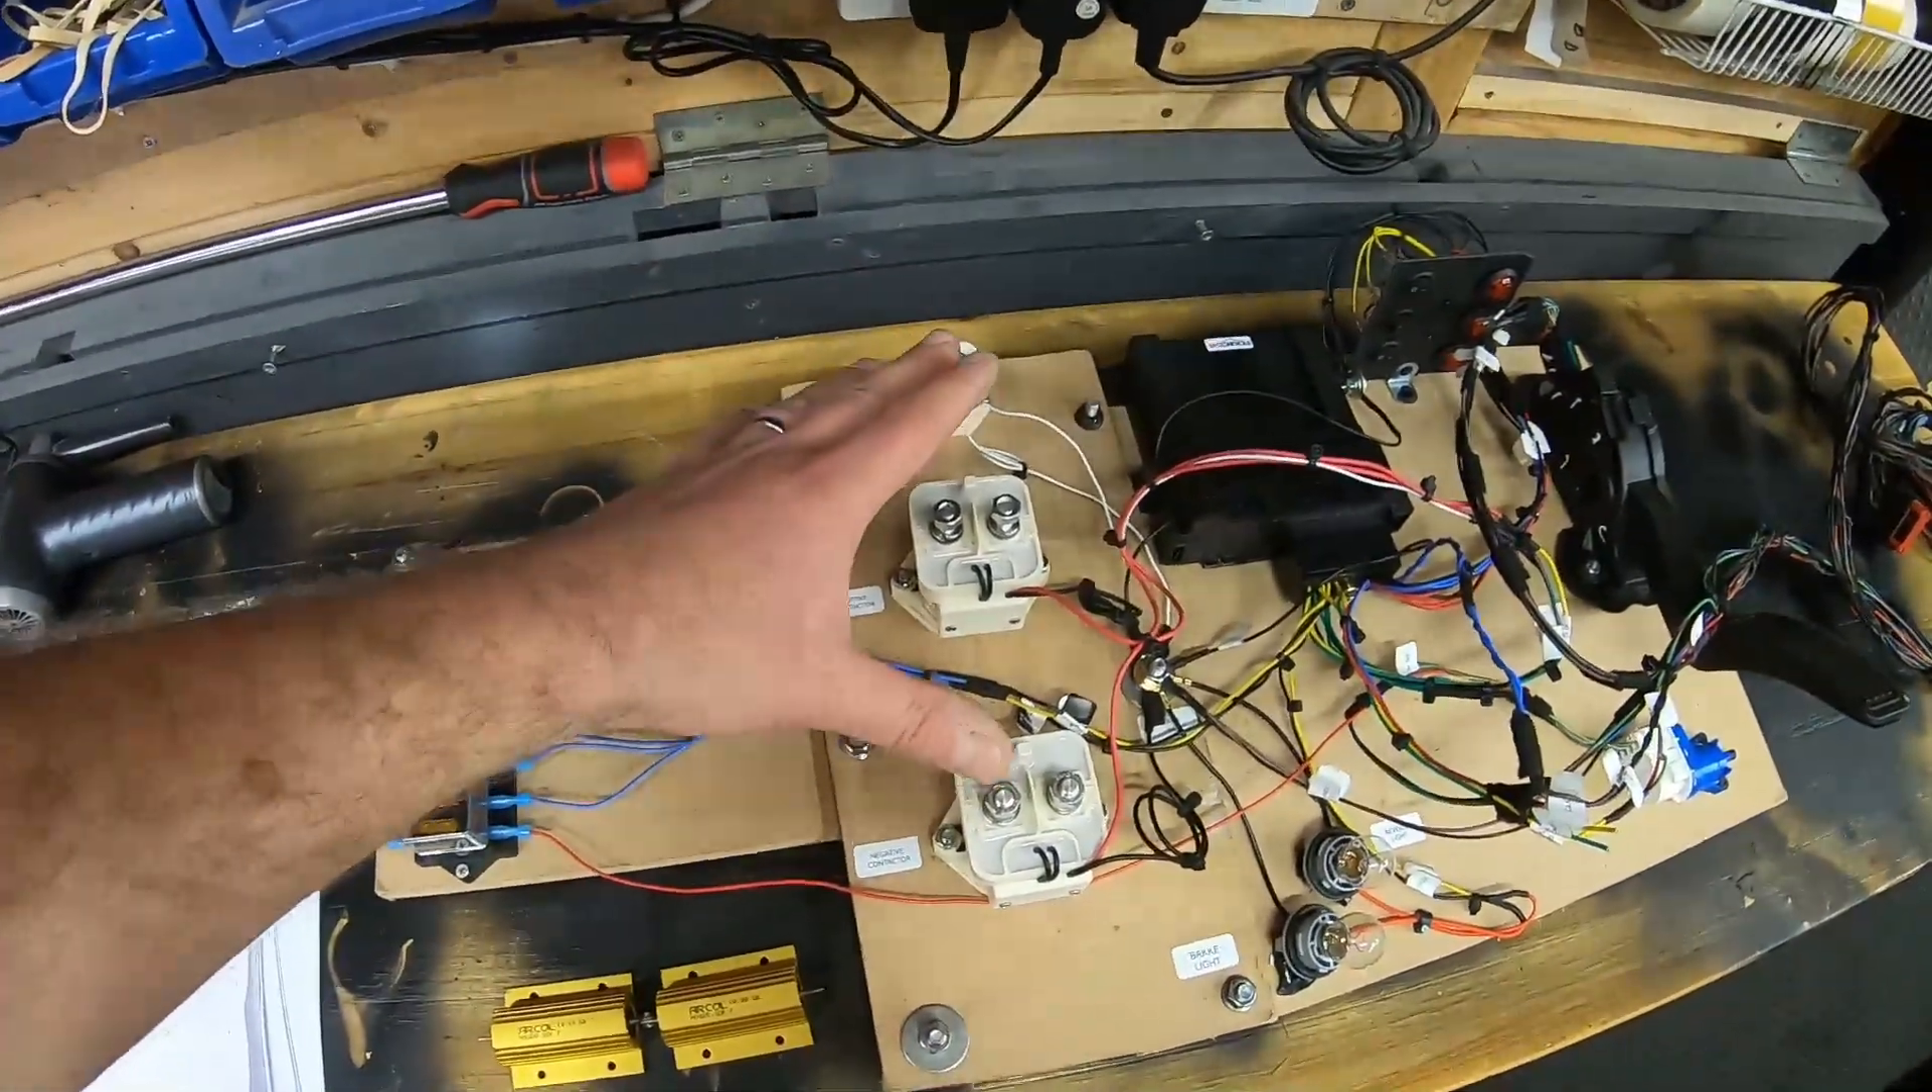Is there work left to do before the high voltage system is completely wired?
Yes.